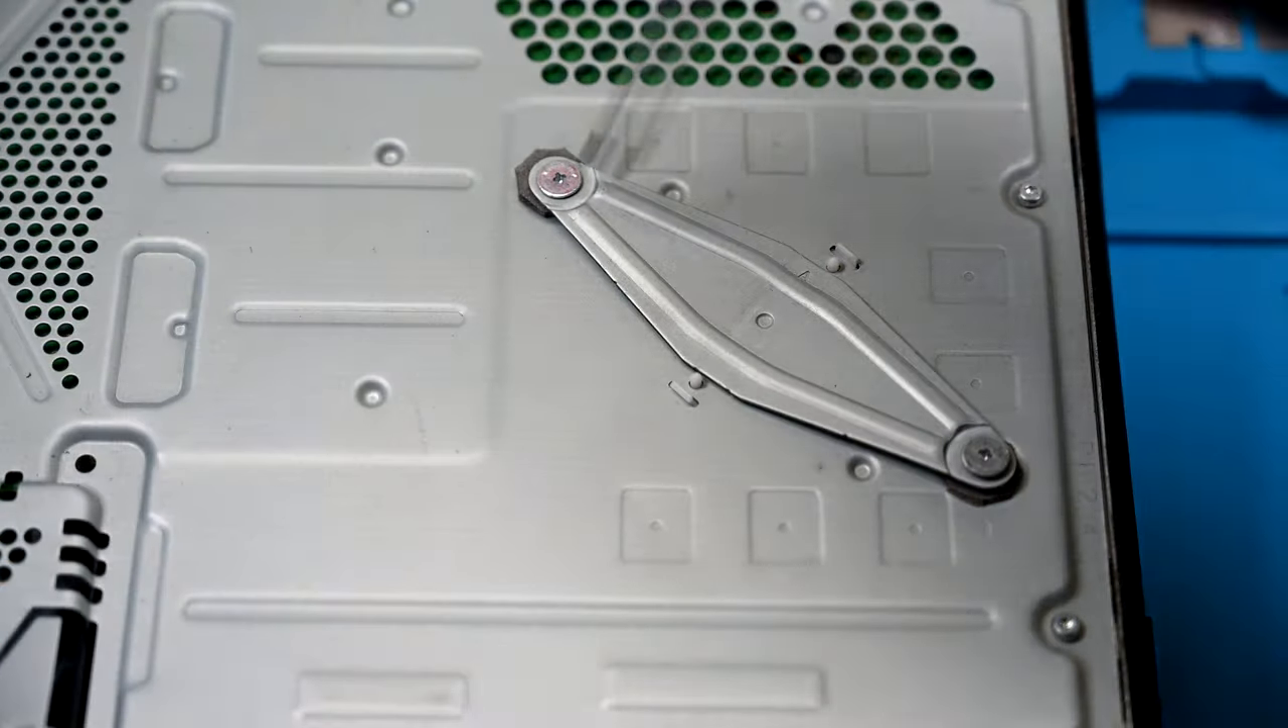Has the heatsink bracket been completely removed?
No.